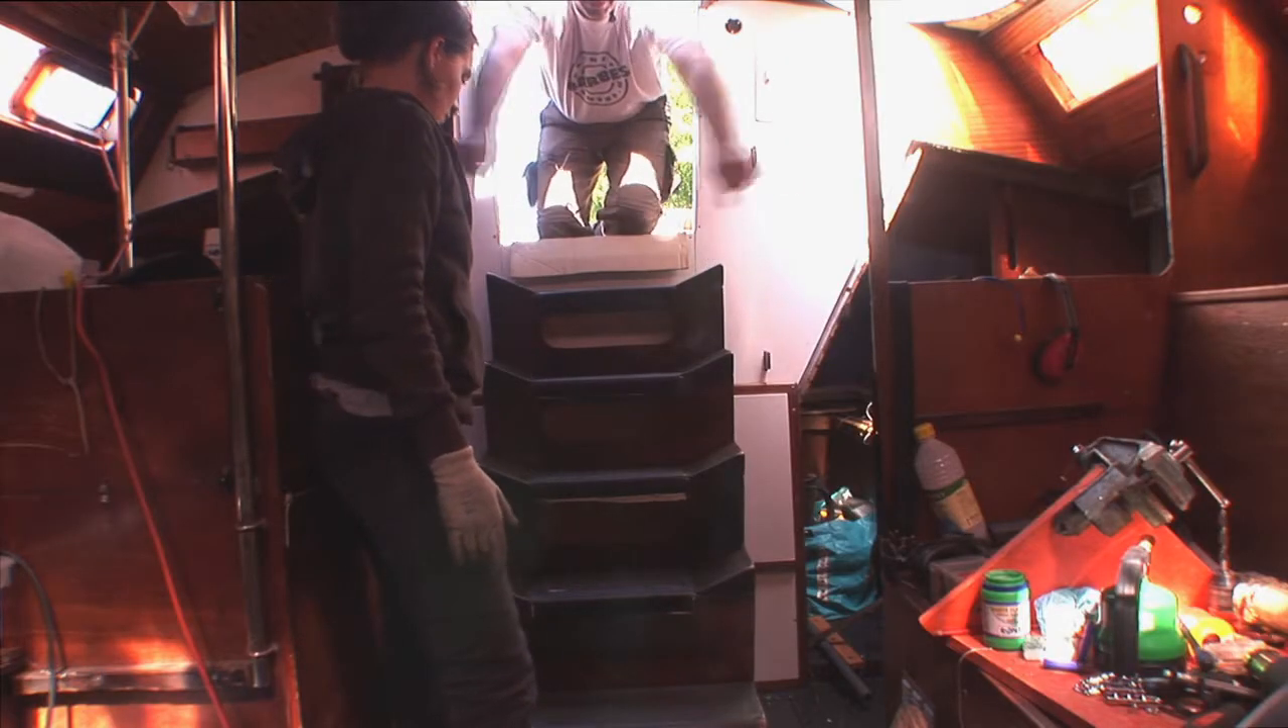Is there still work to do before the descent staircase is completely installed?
No.